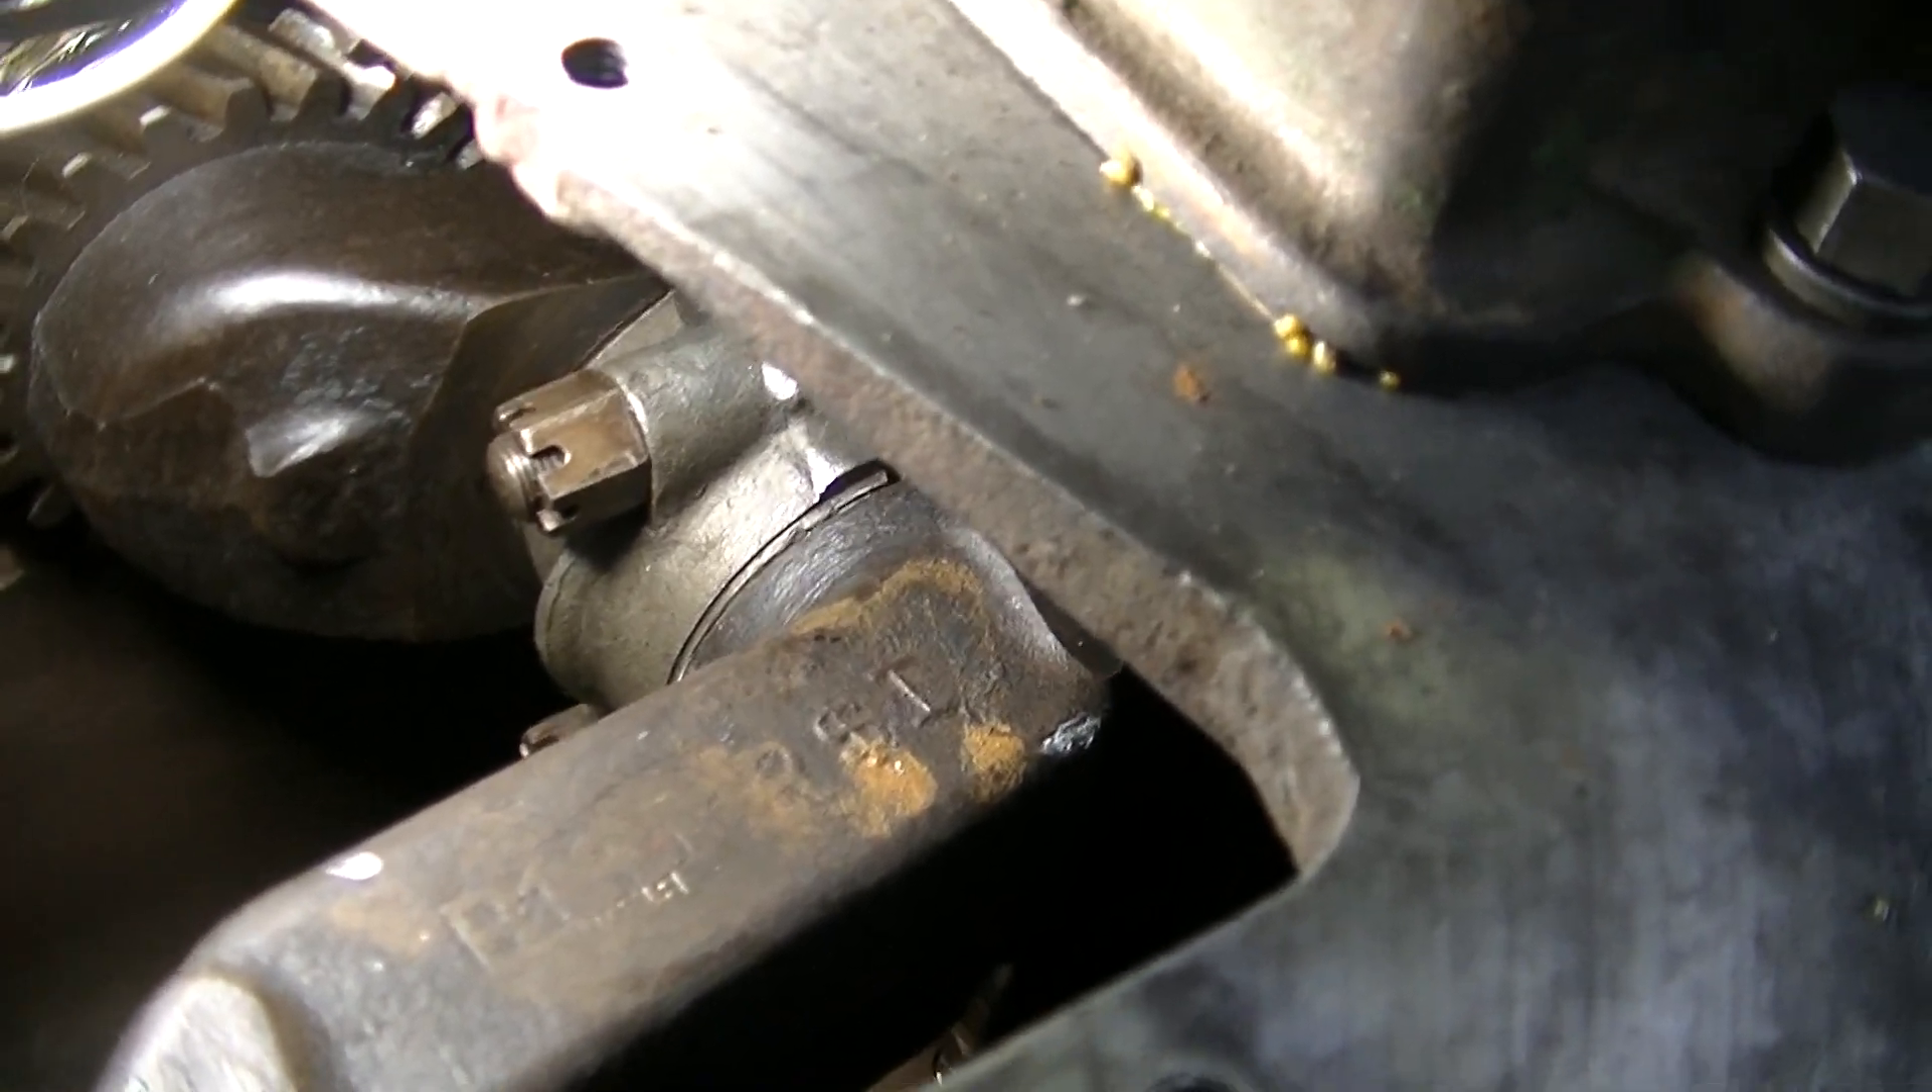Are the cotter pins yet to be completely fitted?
Yes.